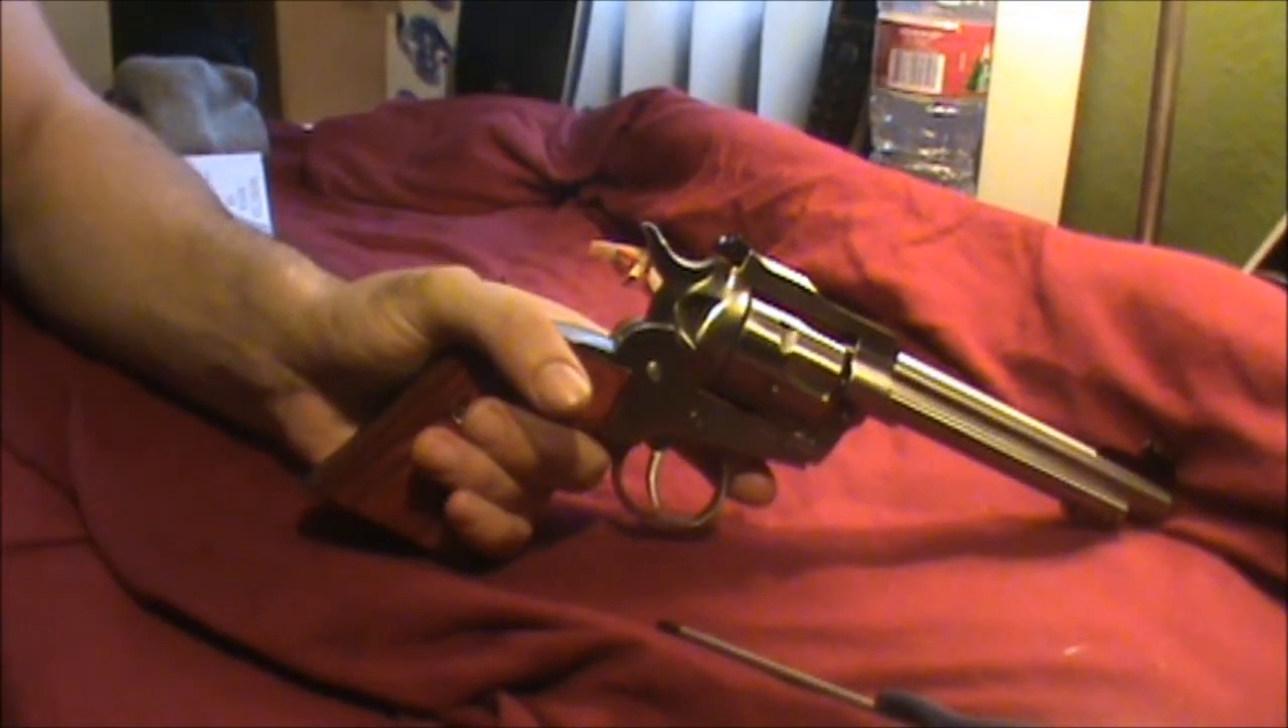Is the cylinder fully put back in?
Yes.